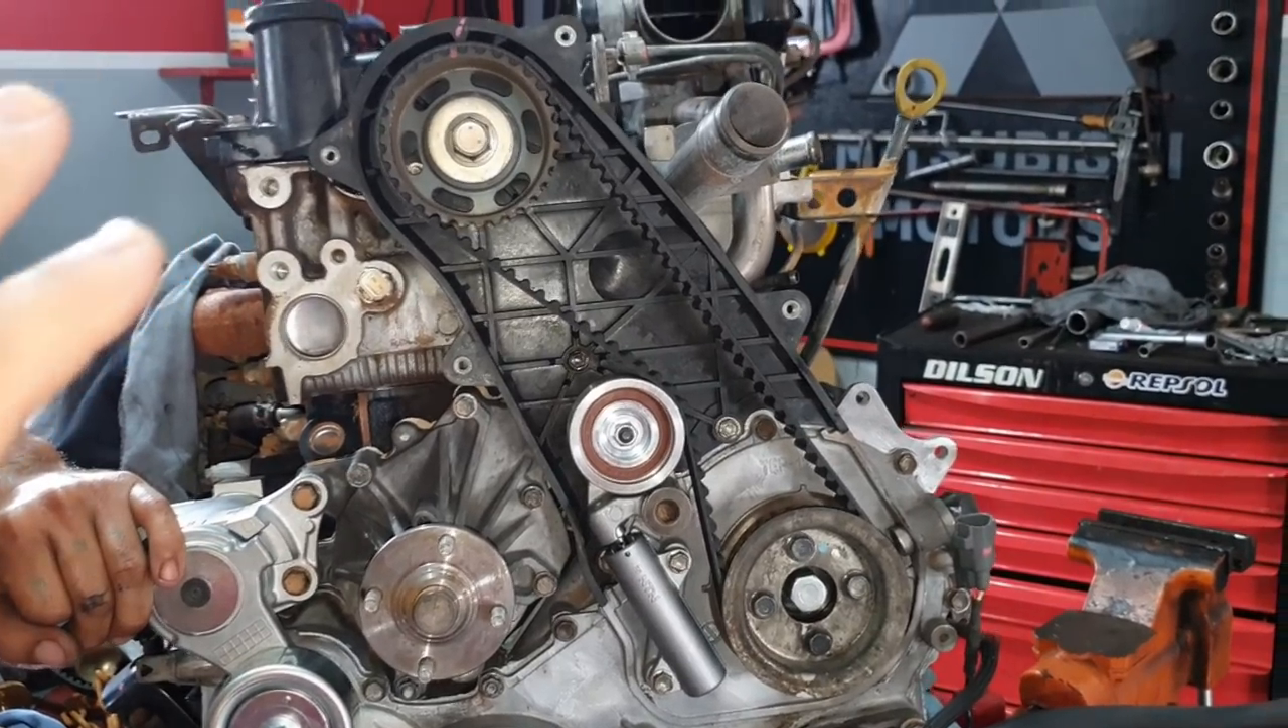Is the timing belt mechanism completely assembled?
Yes.